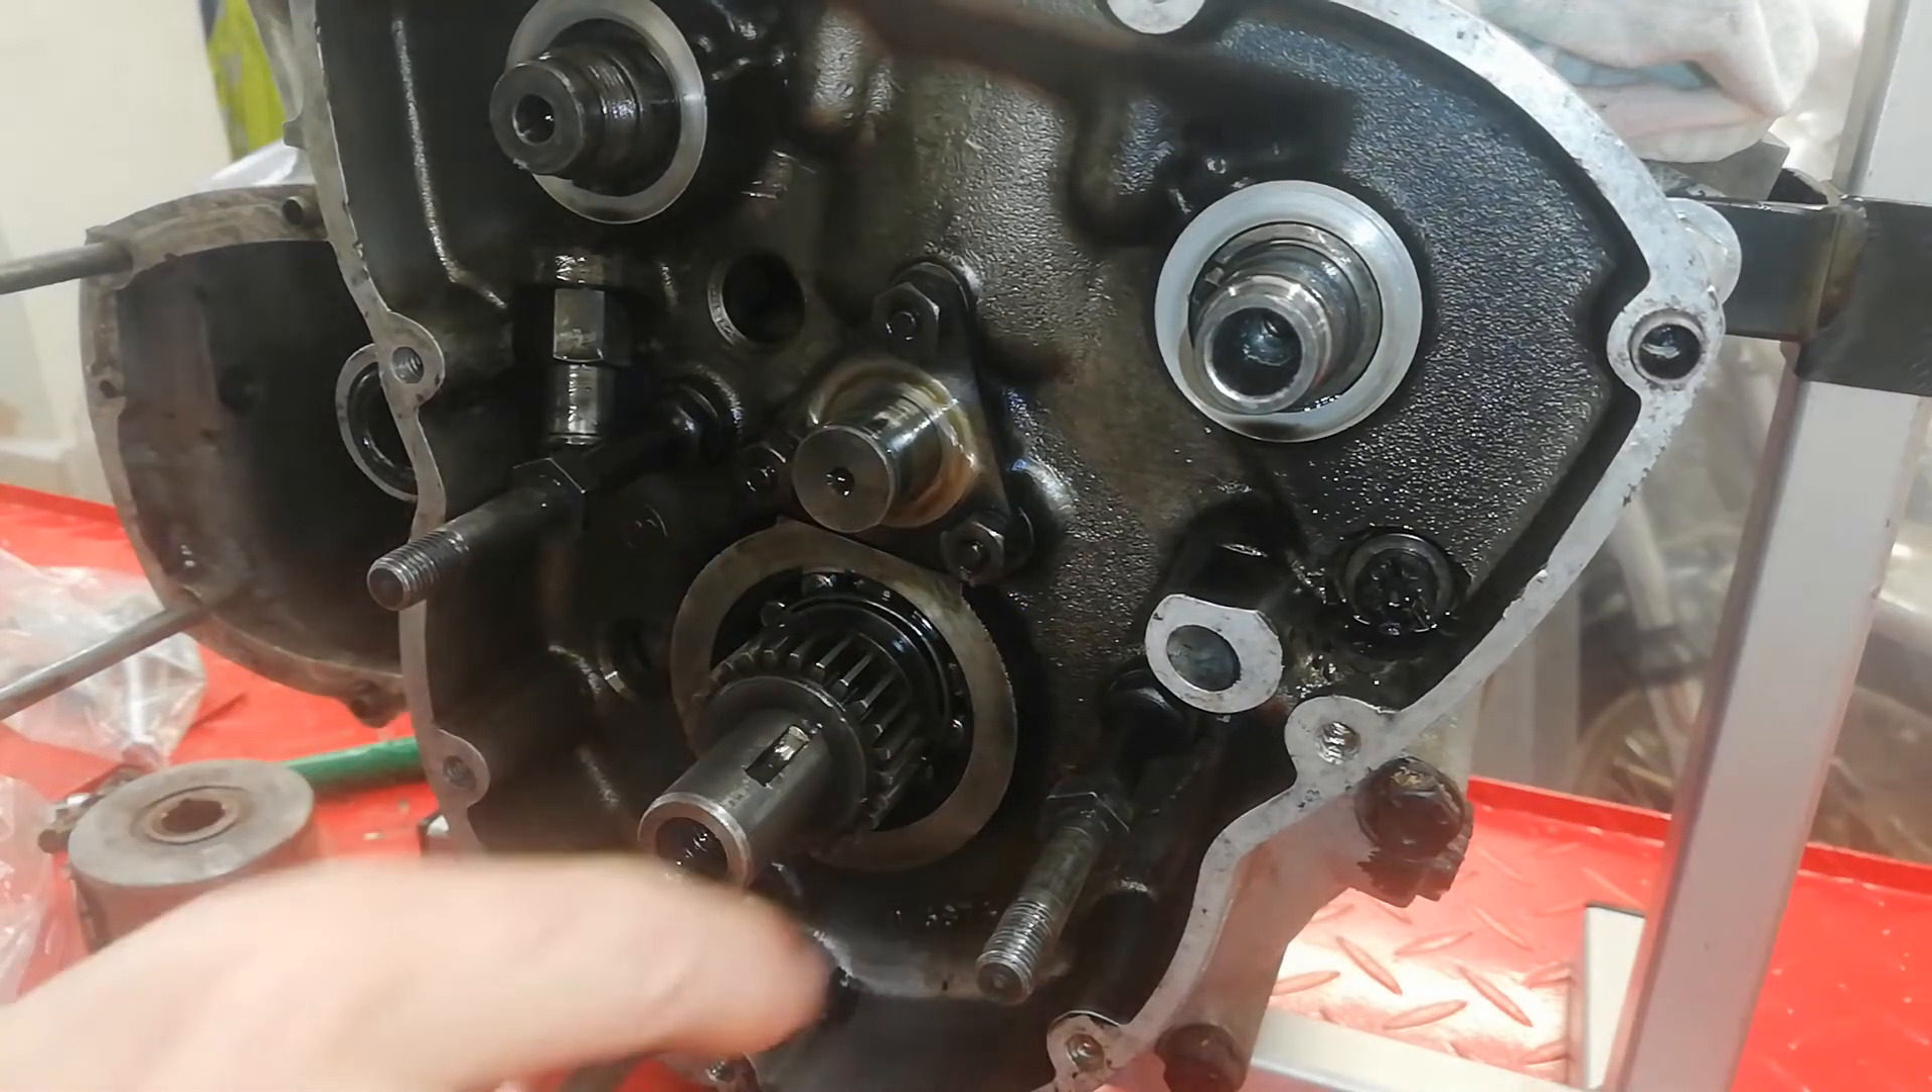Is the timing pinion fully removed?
No.